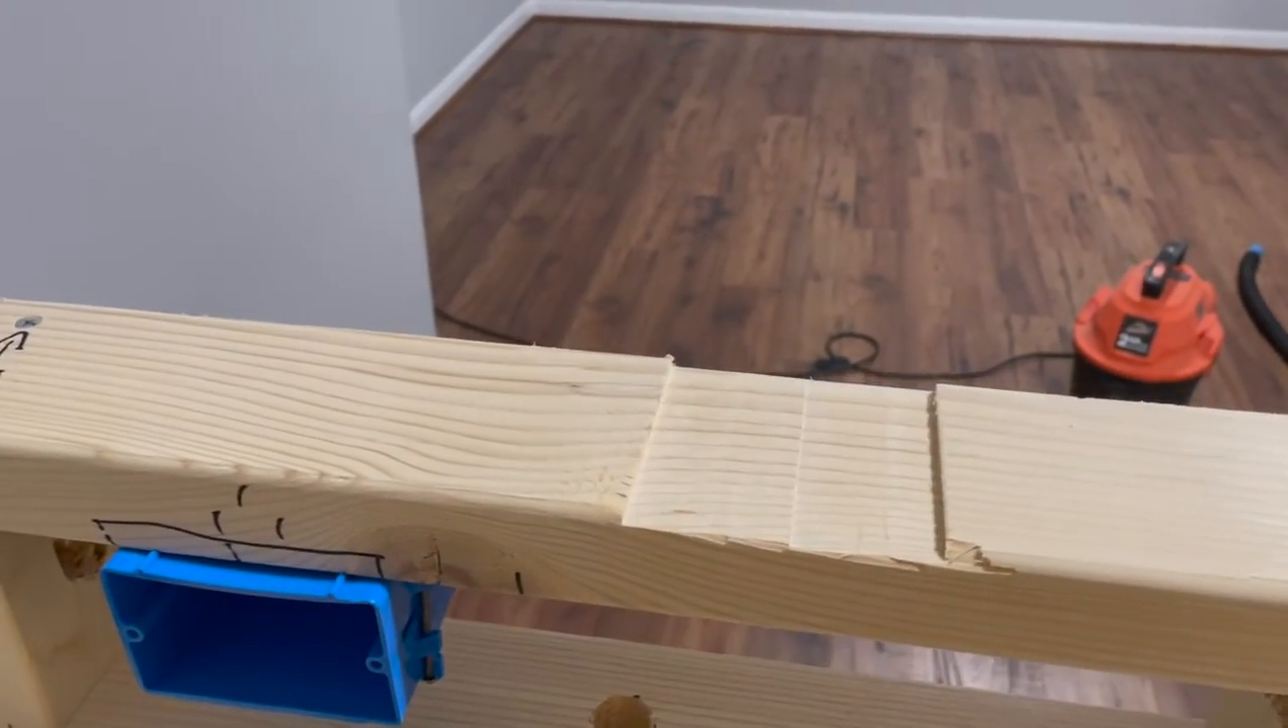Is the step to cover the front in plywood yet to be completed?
Yes.